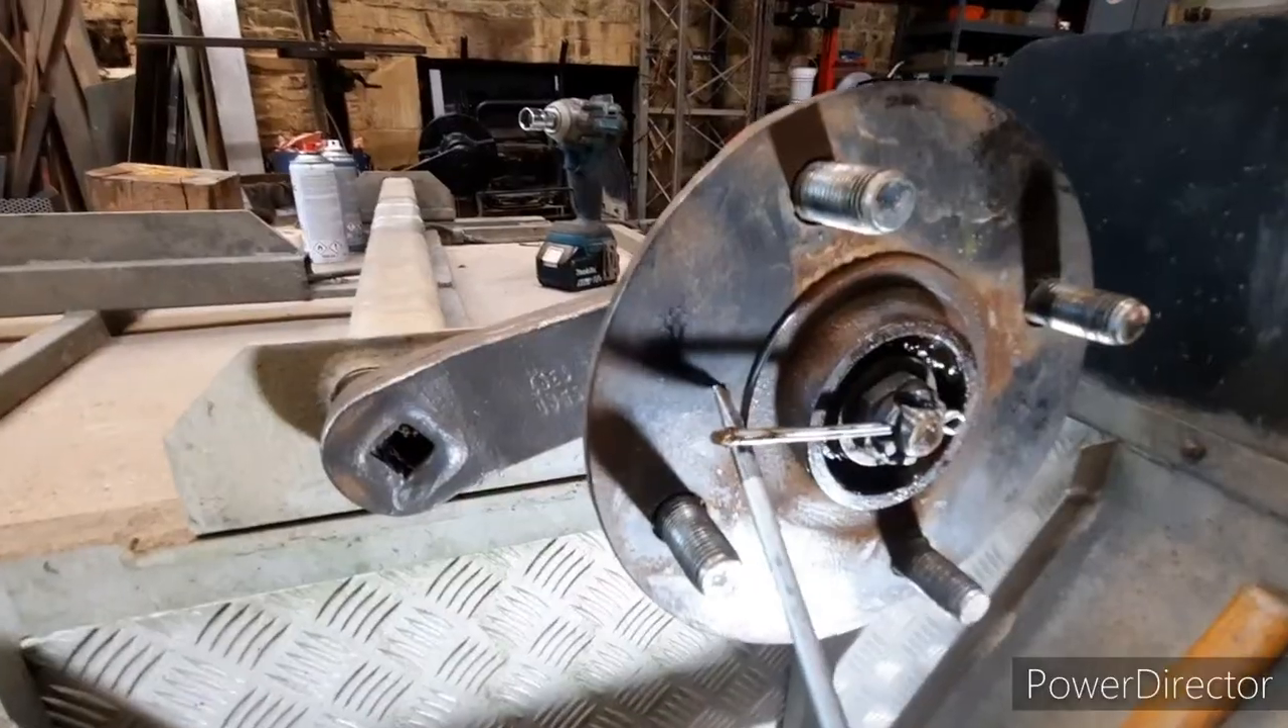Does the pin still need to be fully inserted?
No.